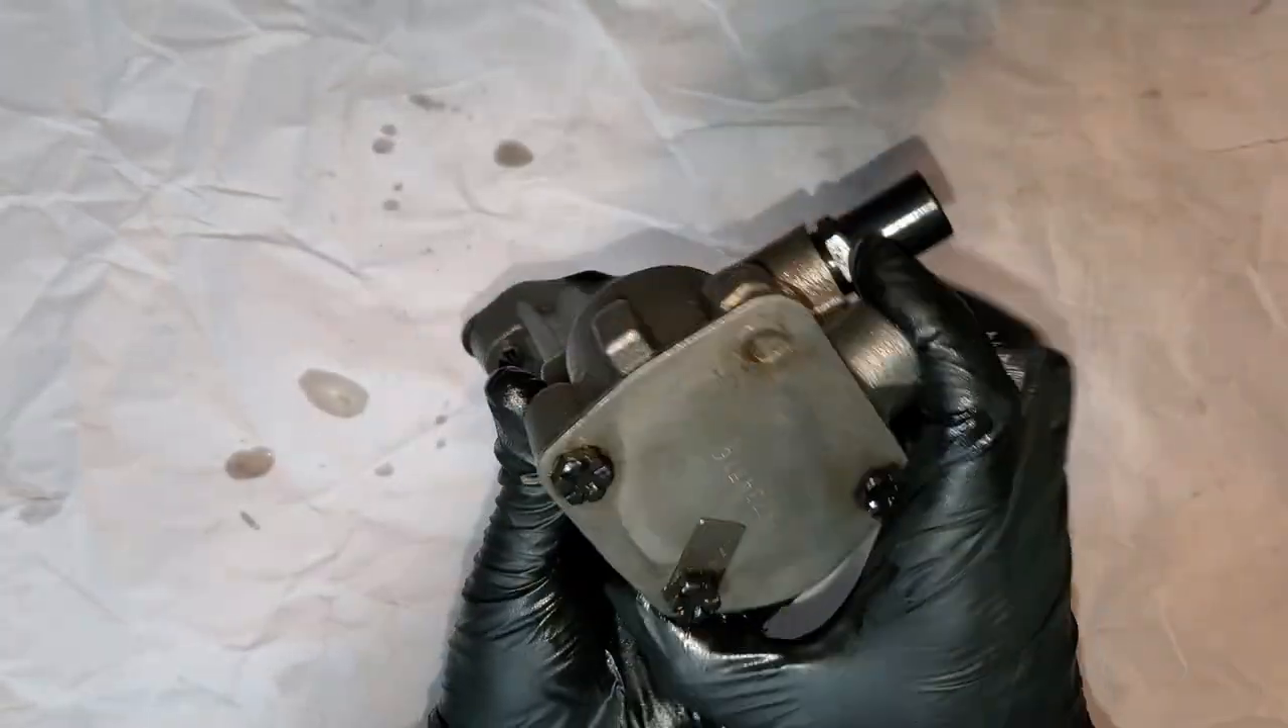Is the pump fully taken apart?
No.